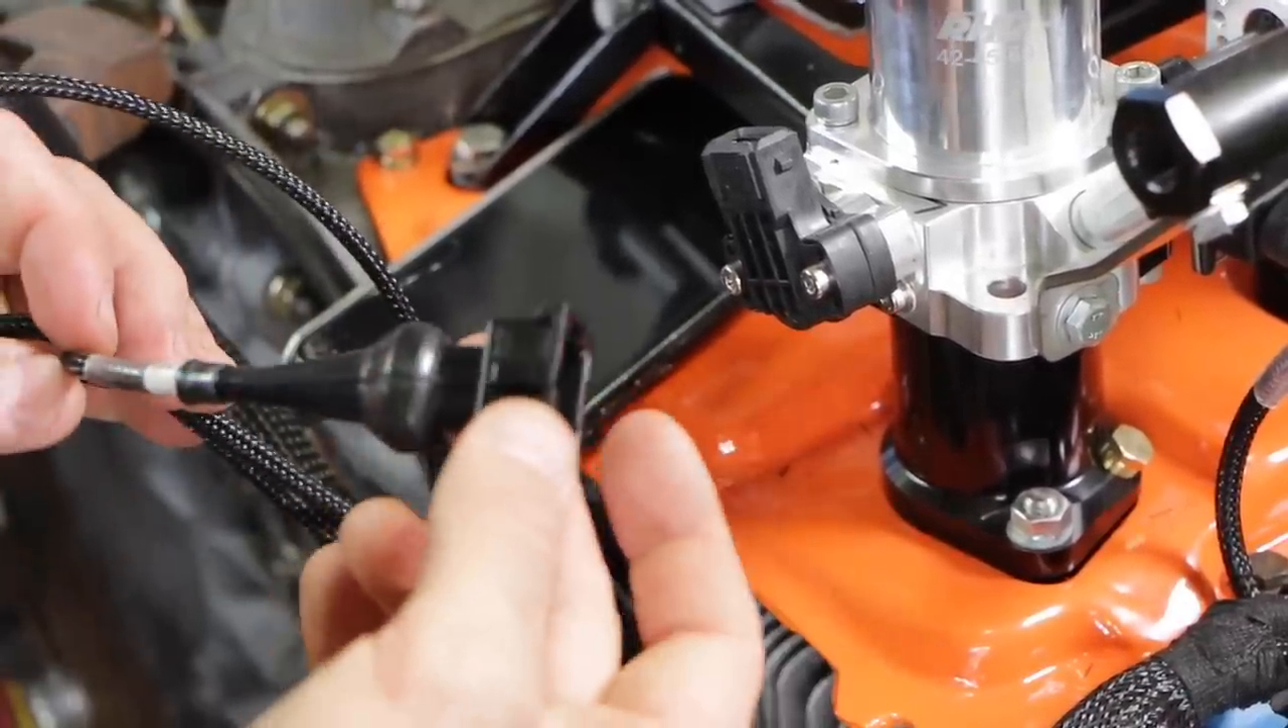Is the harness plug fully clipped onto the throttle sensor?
No.